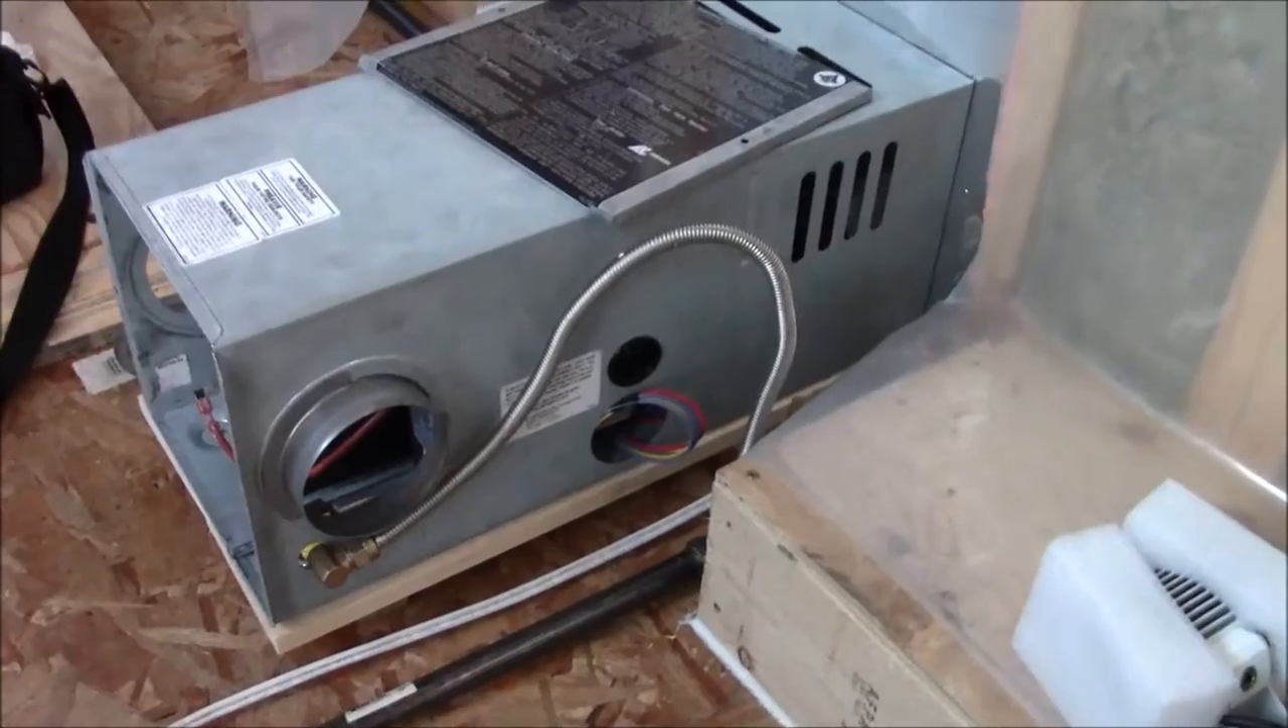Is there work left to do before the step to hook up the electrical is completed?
Yes.